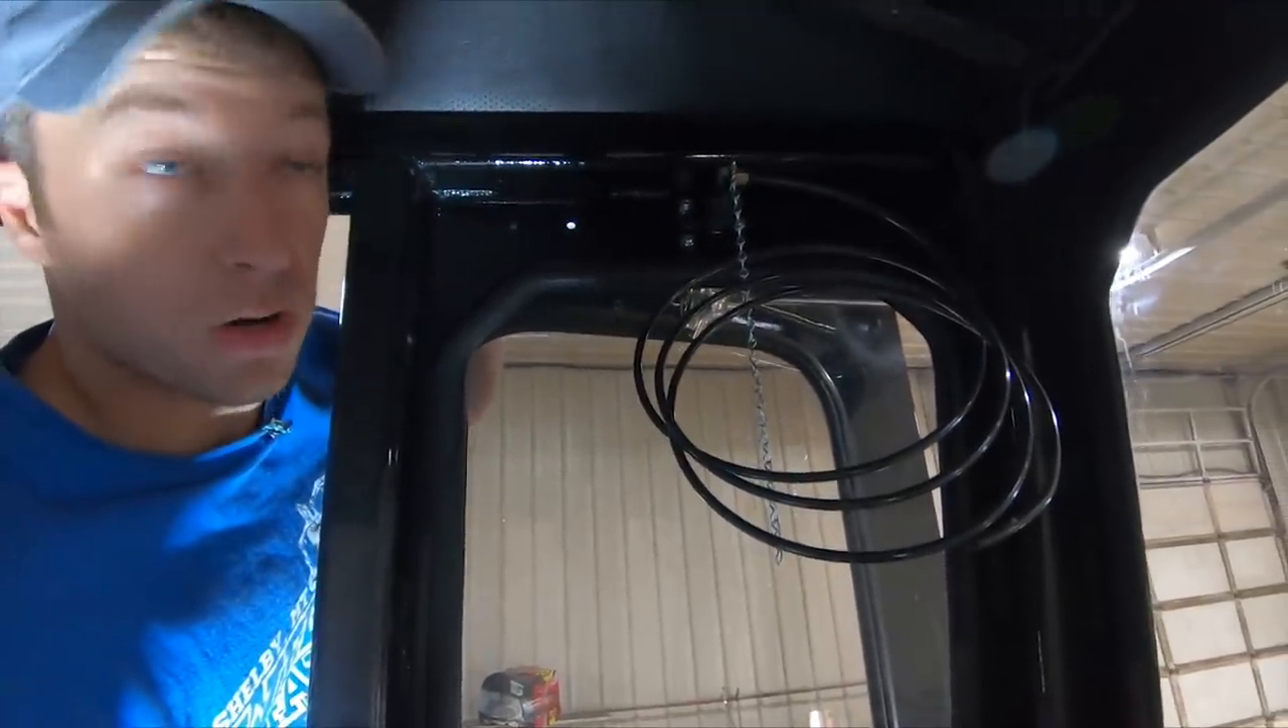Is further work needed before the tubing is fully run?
Yes.